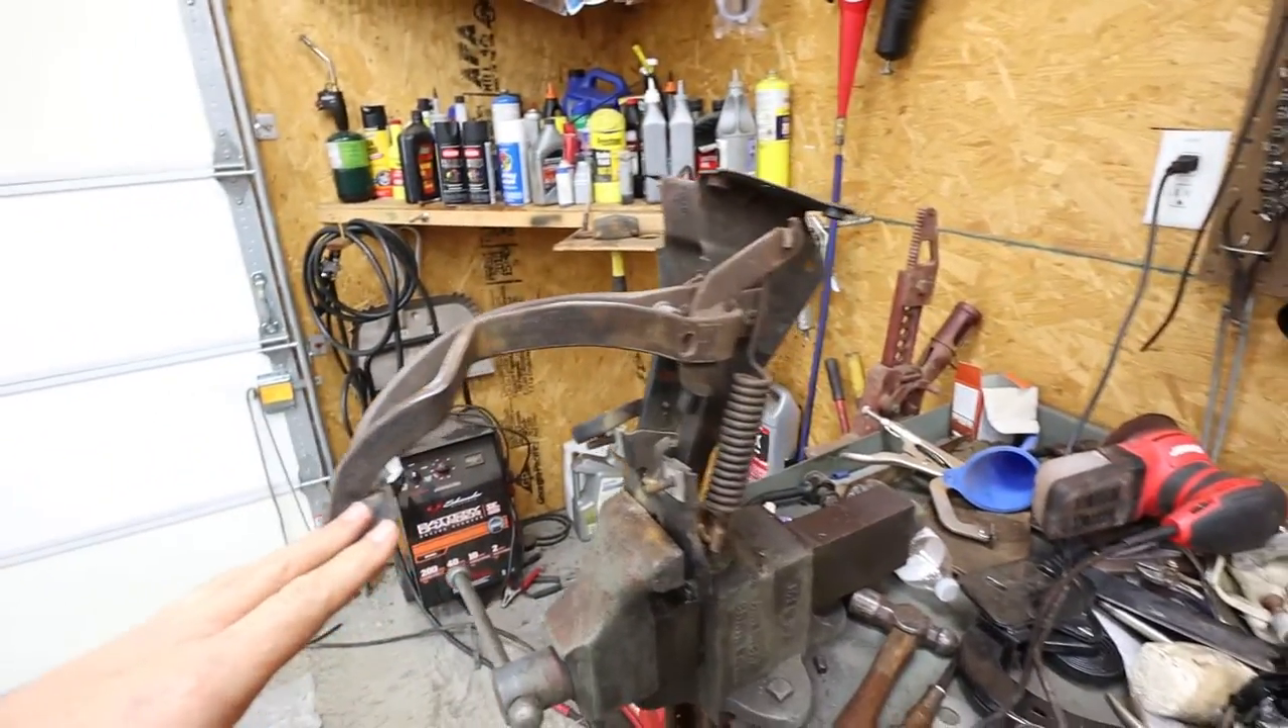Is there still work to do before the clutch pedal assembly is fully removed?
No.